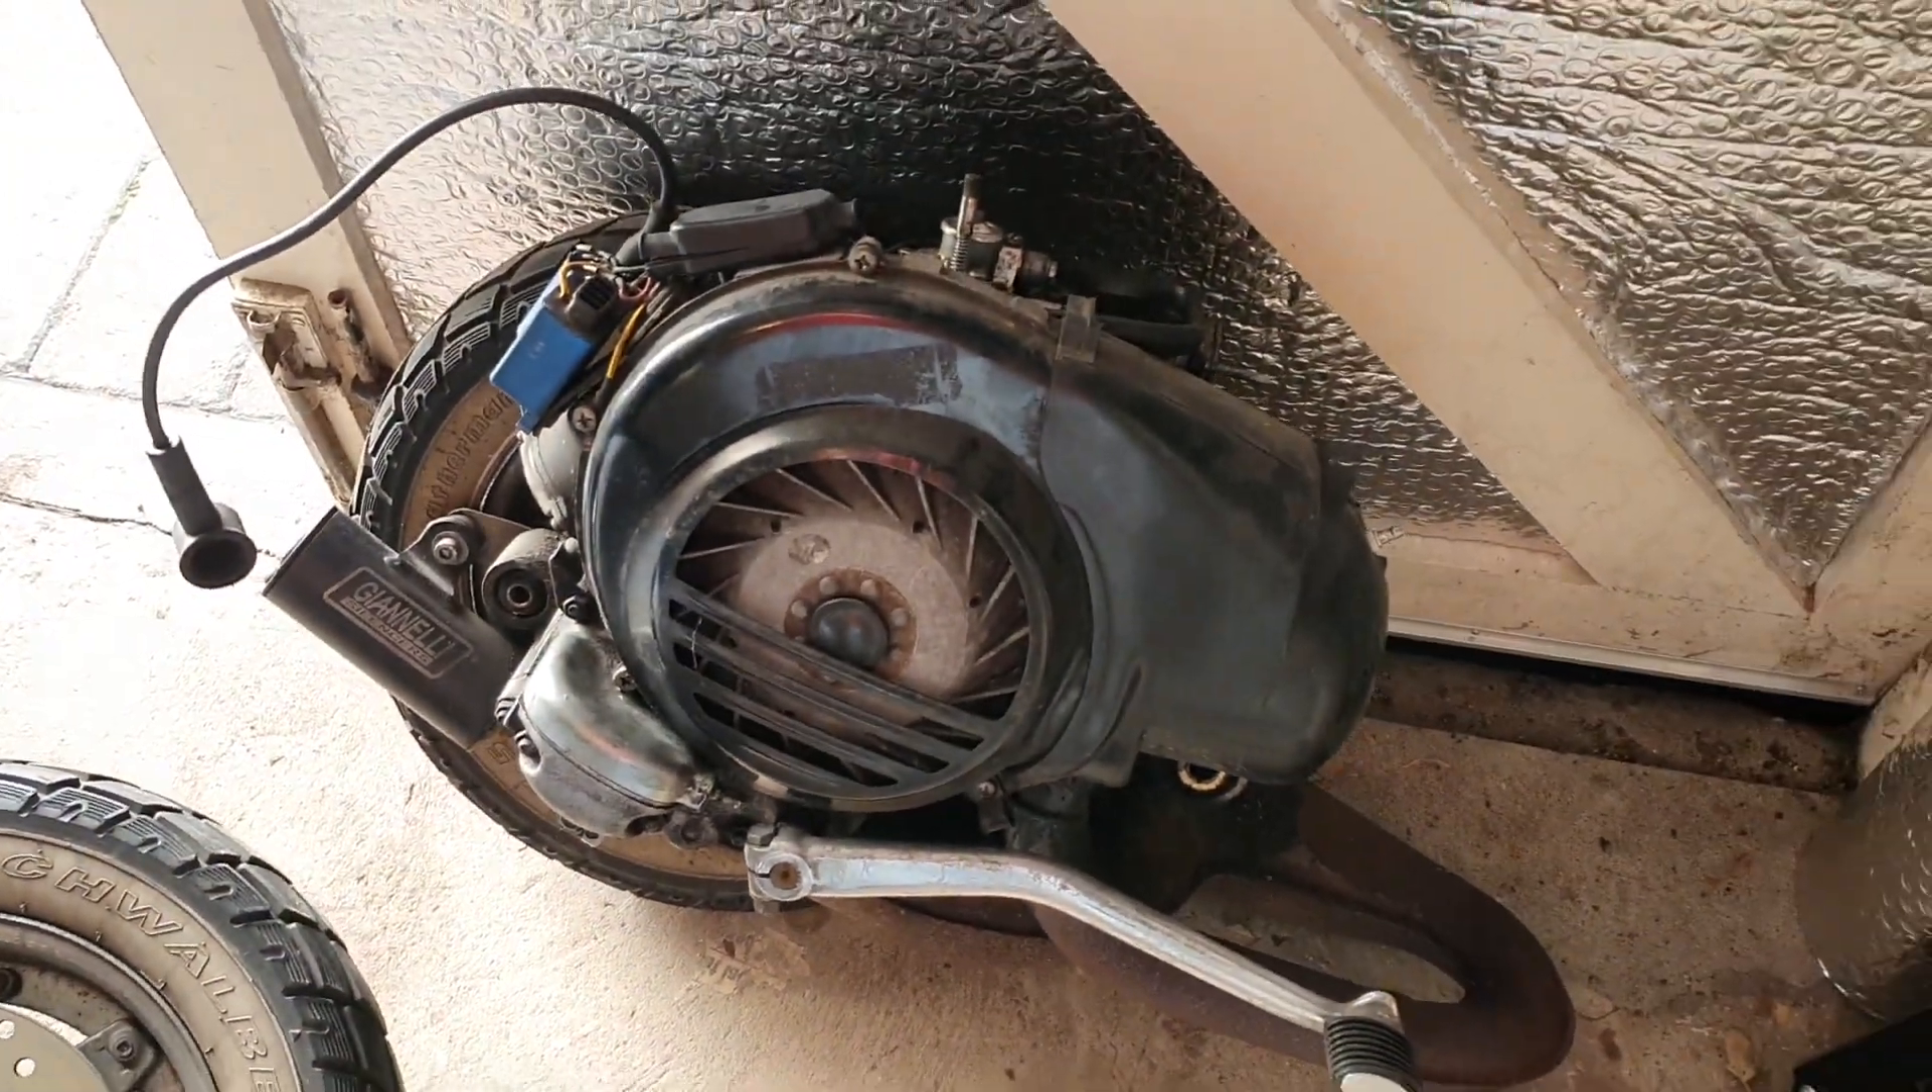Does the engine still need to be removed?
No.